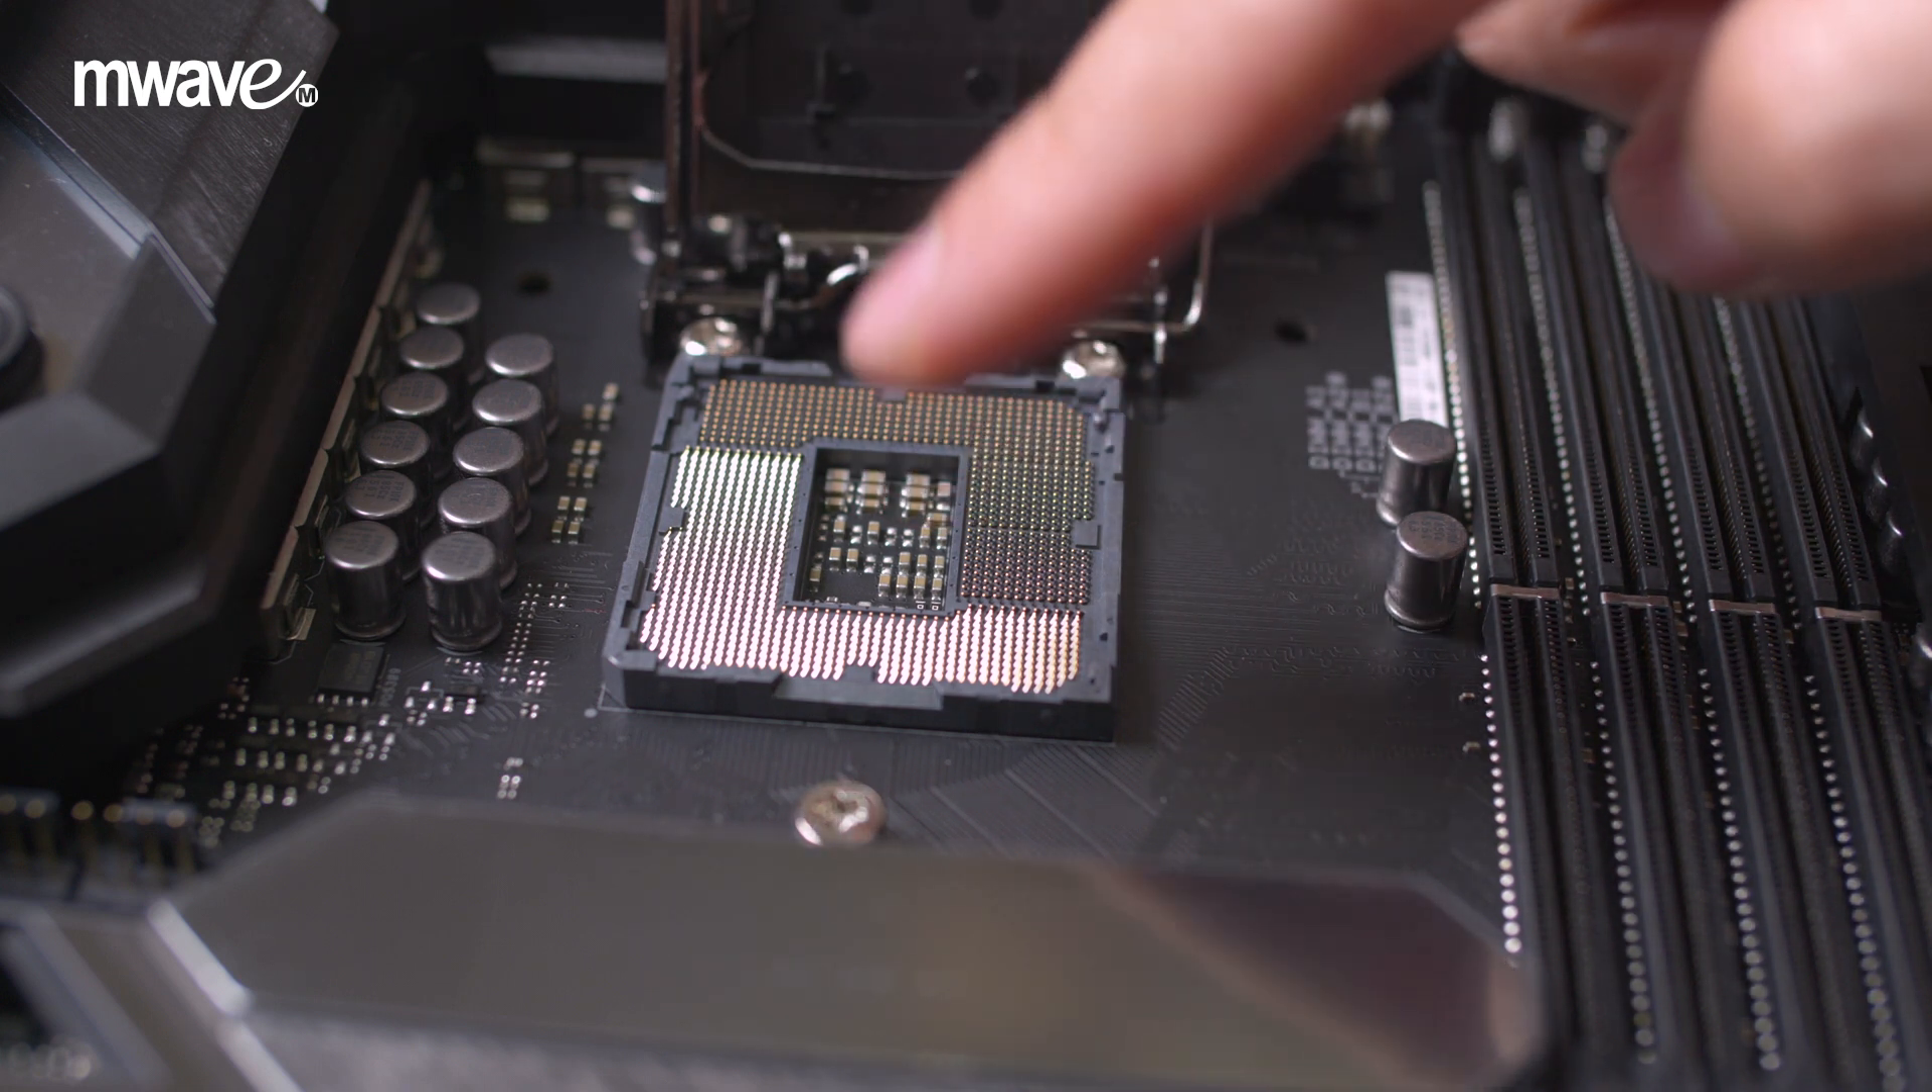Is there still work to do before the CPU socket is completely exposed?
No.